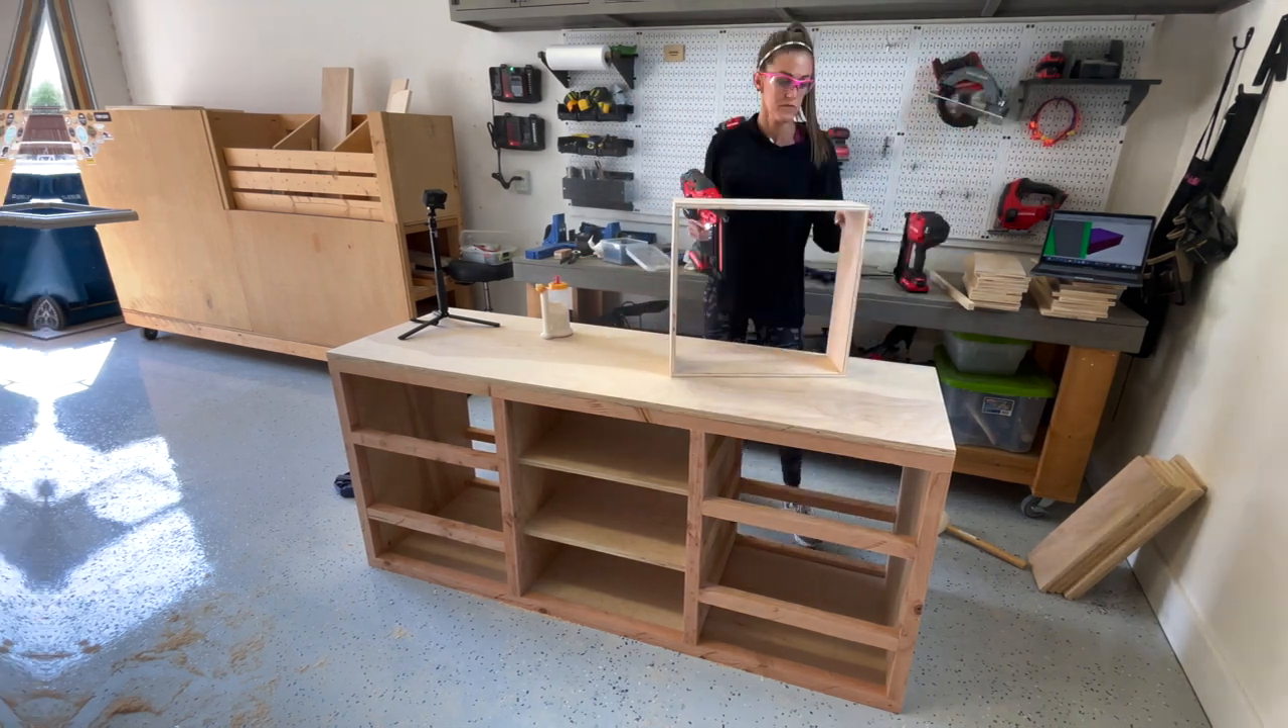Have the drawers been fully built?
No.